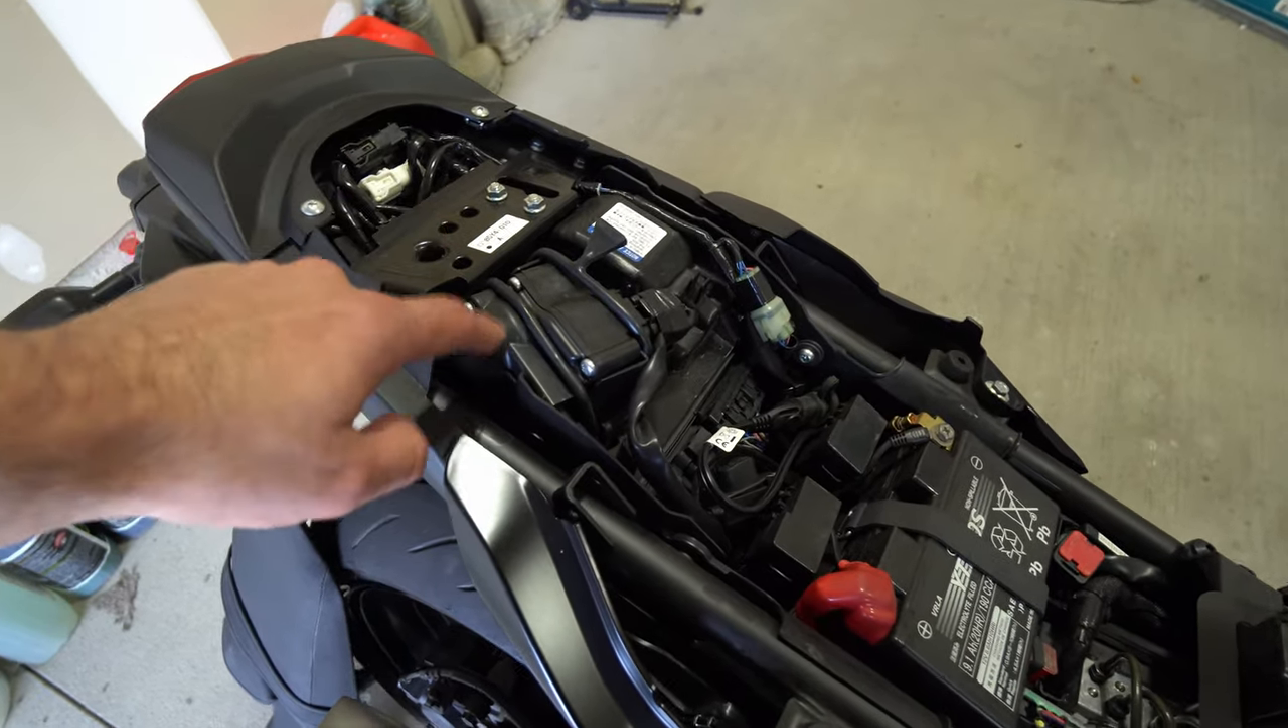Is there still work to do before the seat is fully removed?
No.